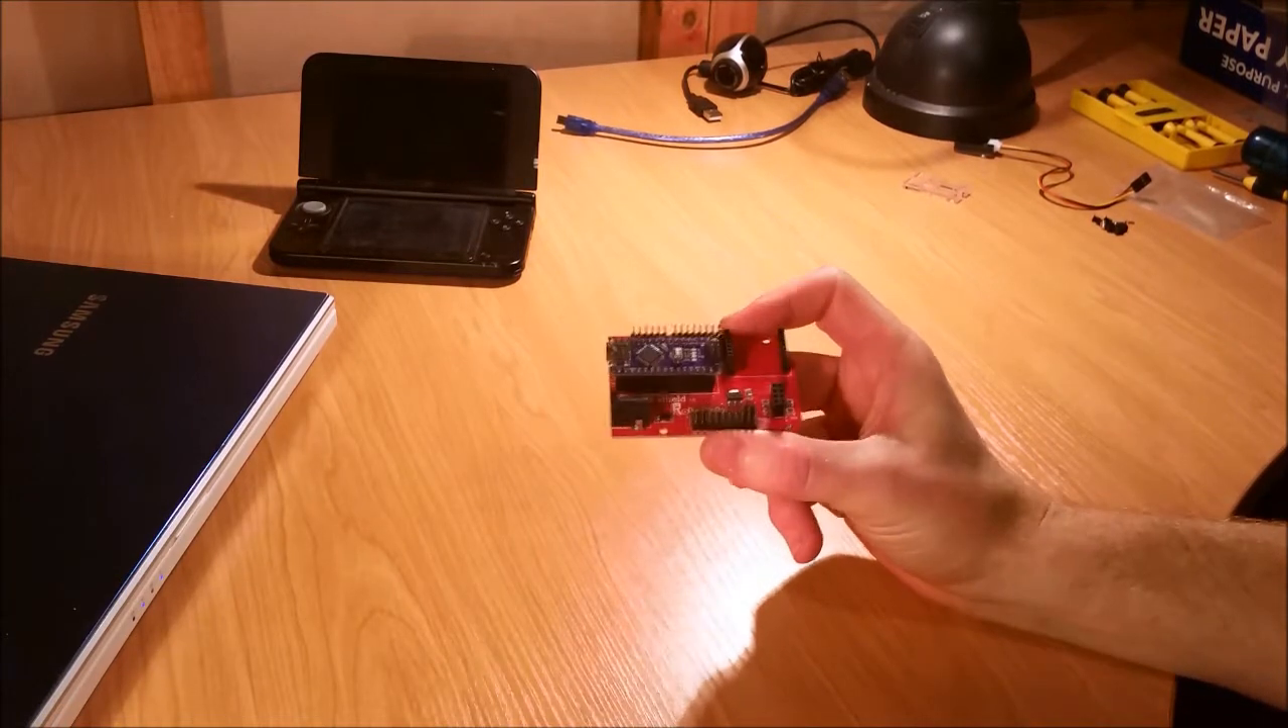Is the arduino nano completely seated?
Yes.